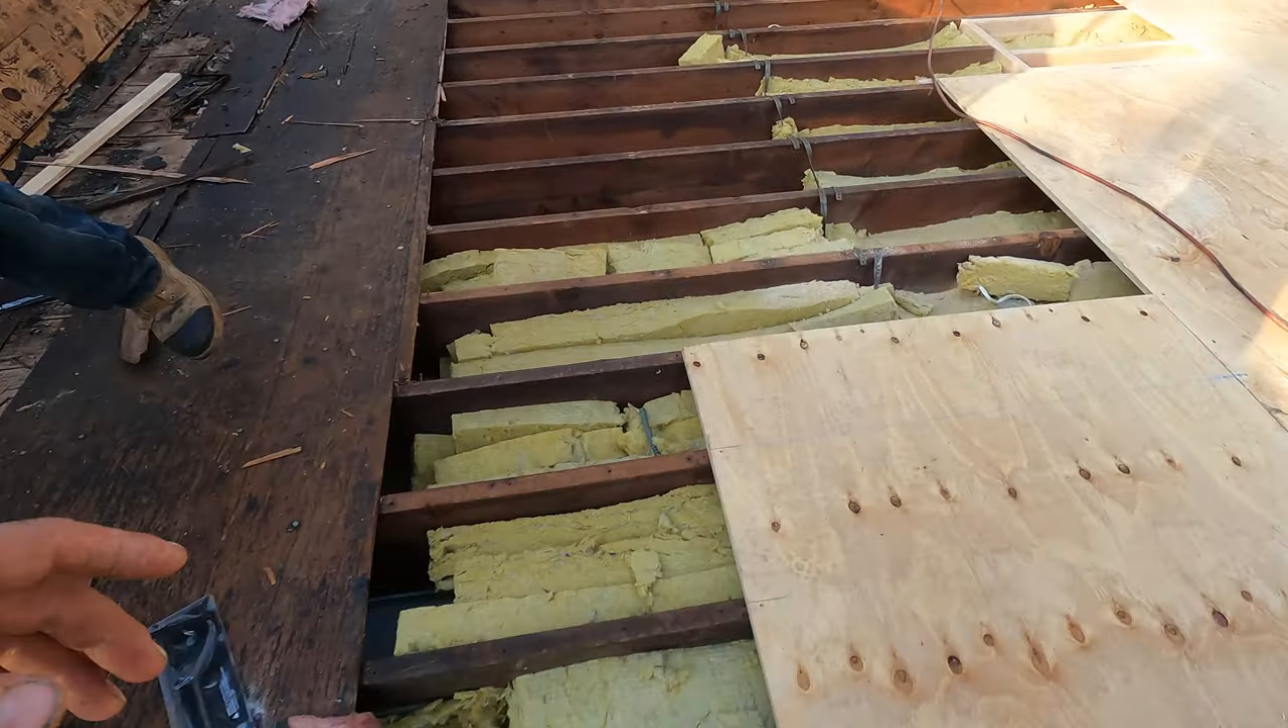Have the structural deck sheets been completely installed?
No.